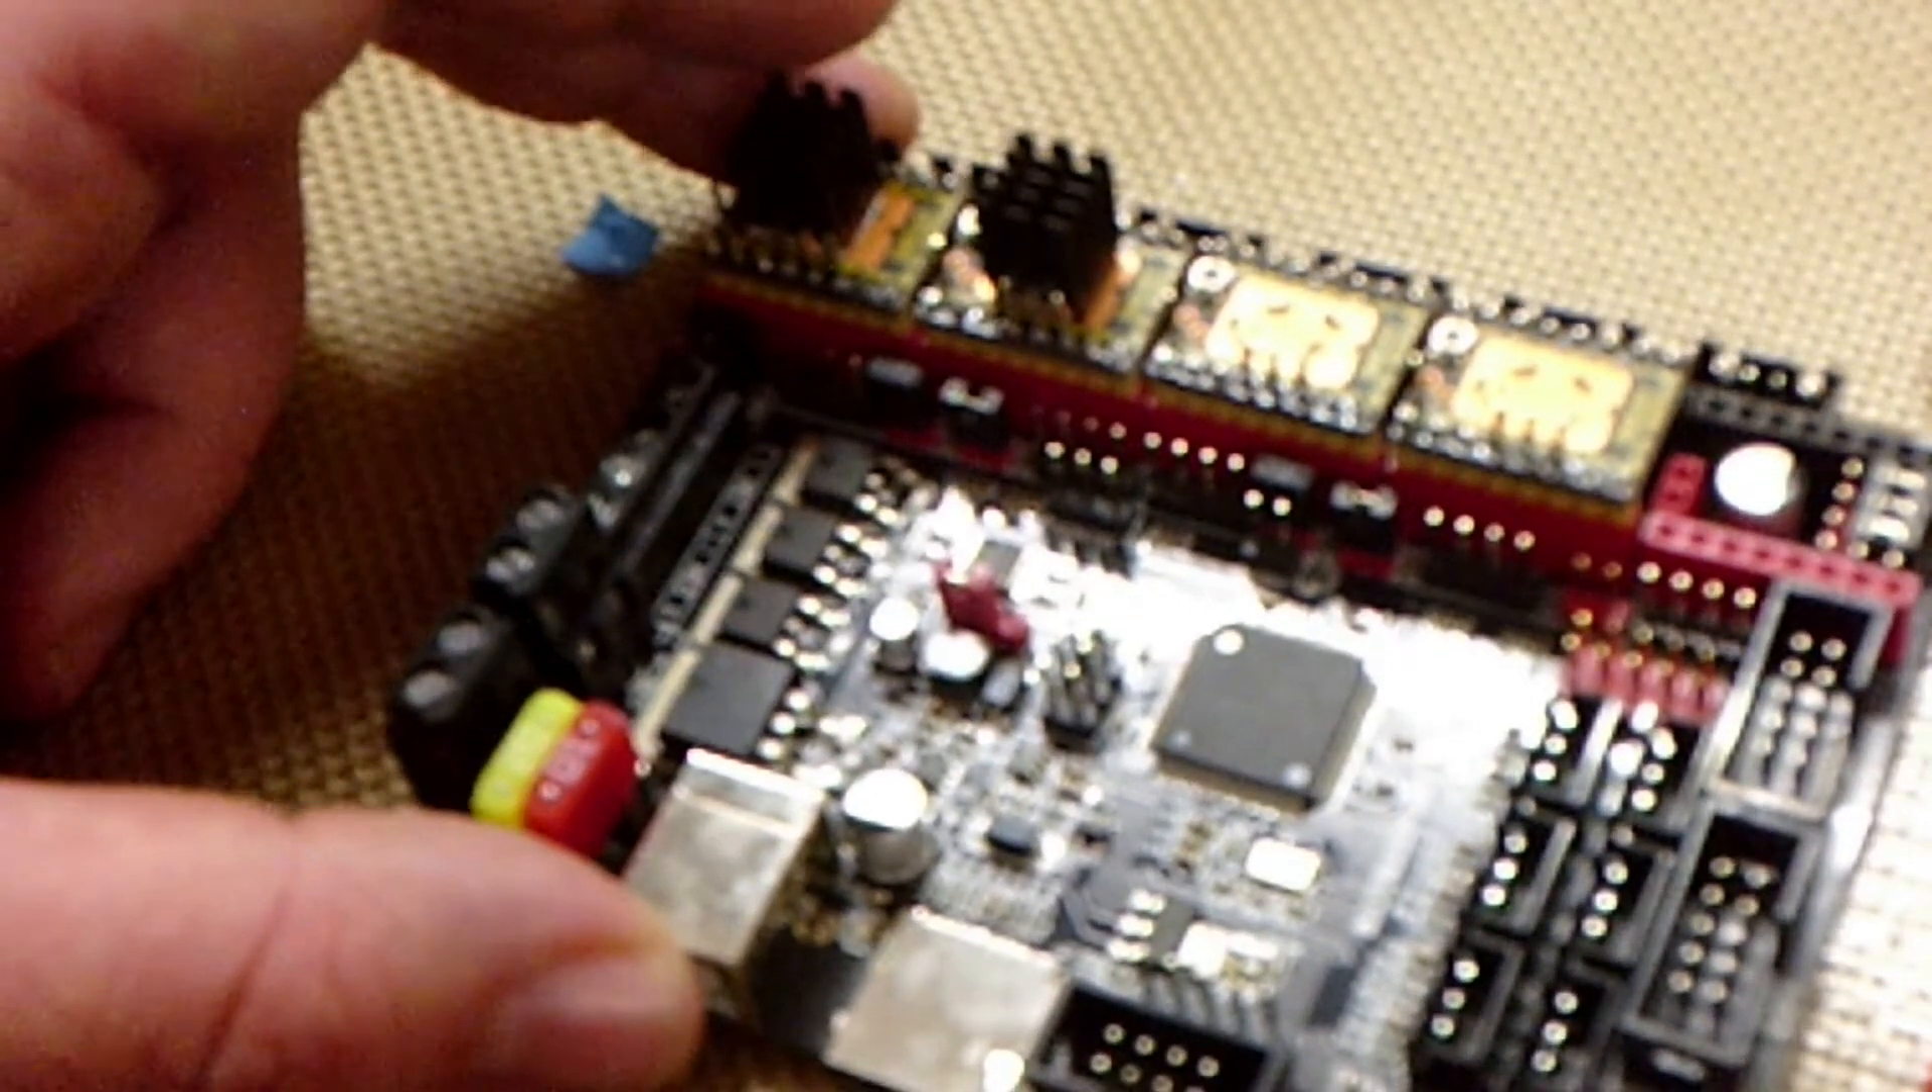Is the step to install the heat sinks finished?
No.